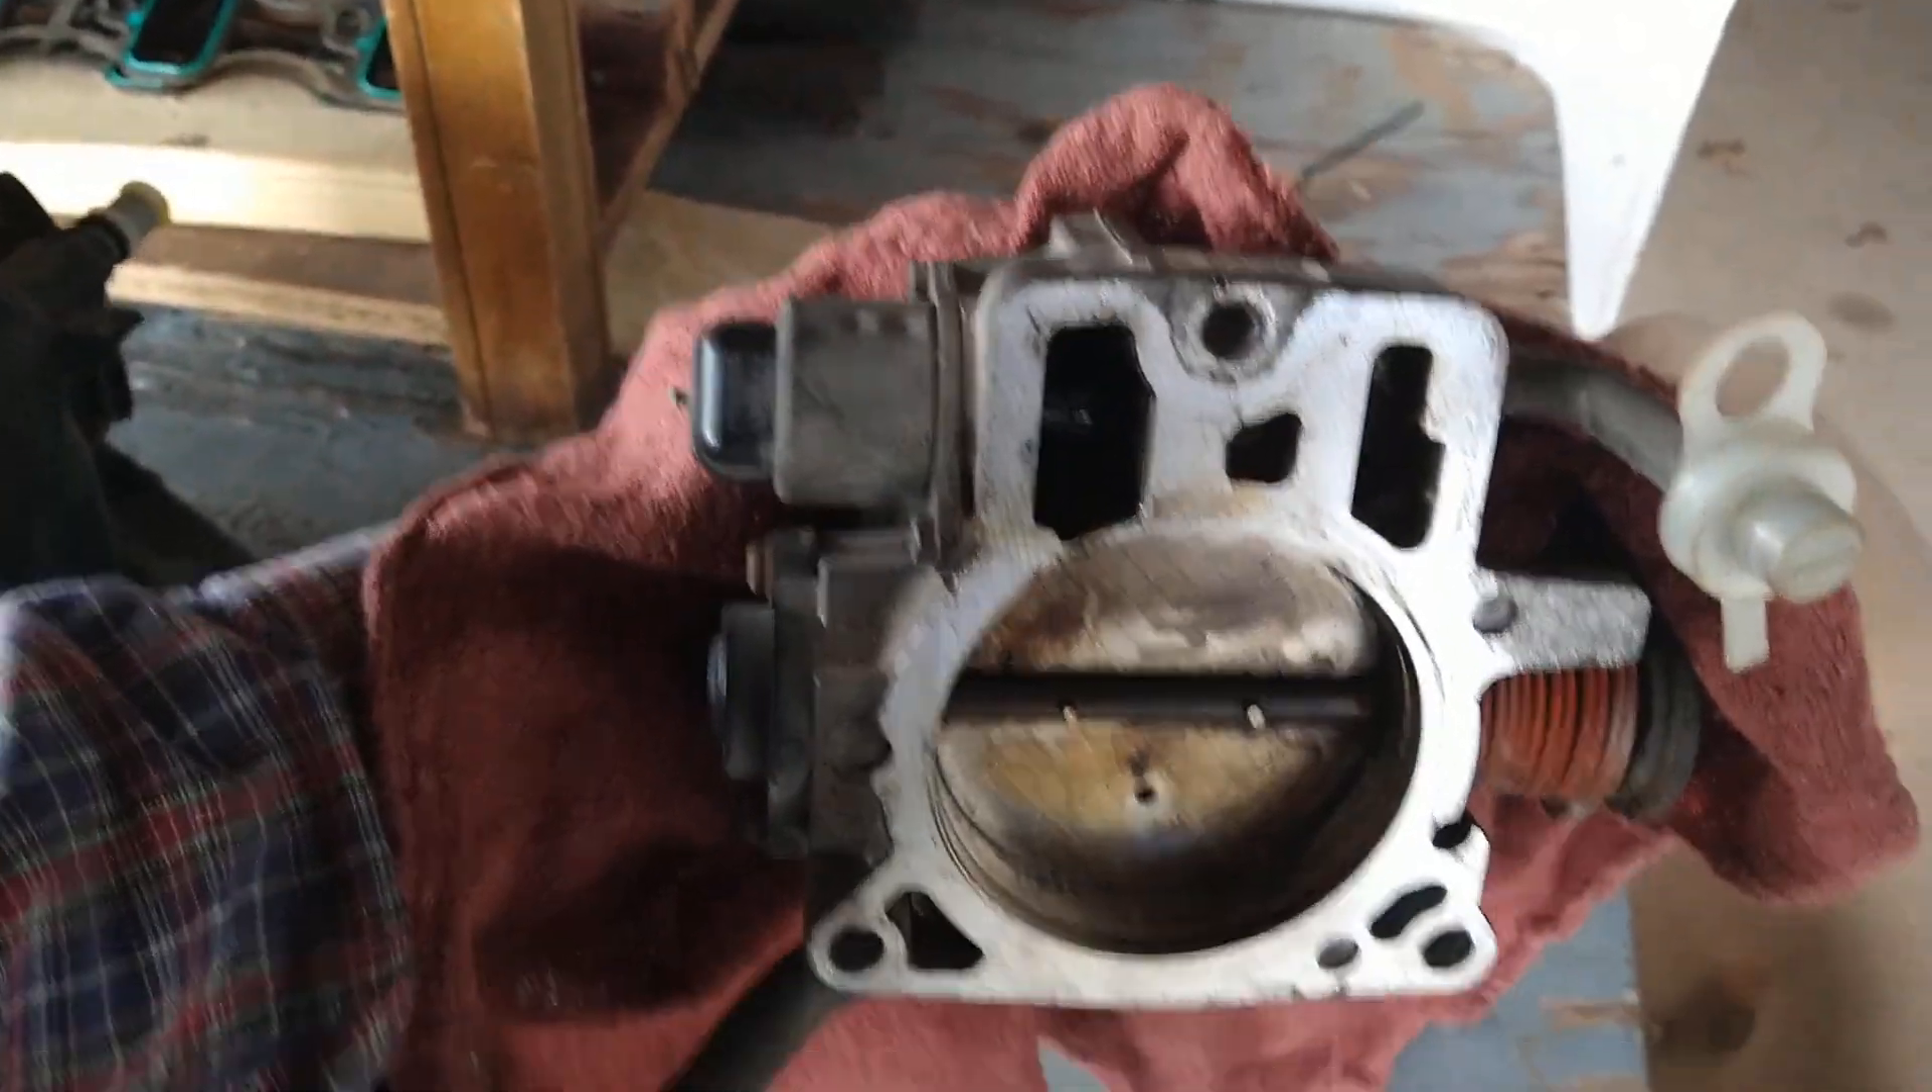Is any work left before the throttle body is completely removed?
No.